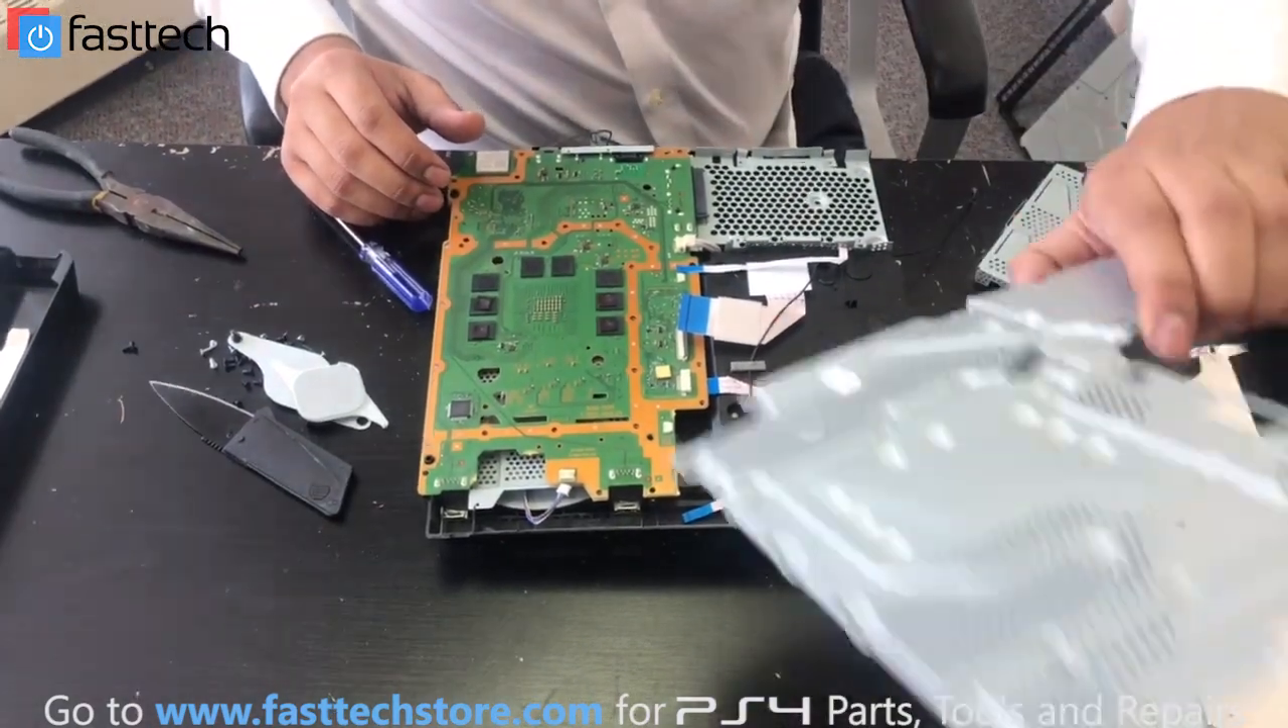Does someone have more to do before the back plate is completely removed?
No.